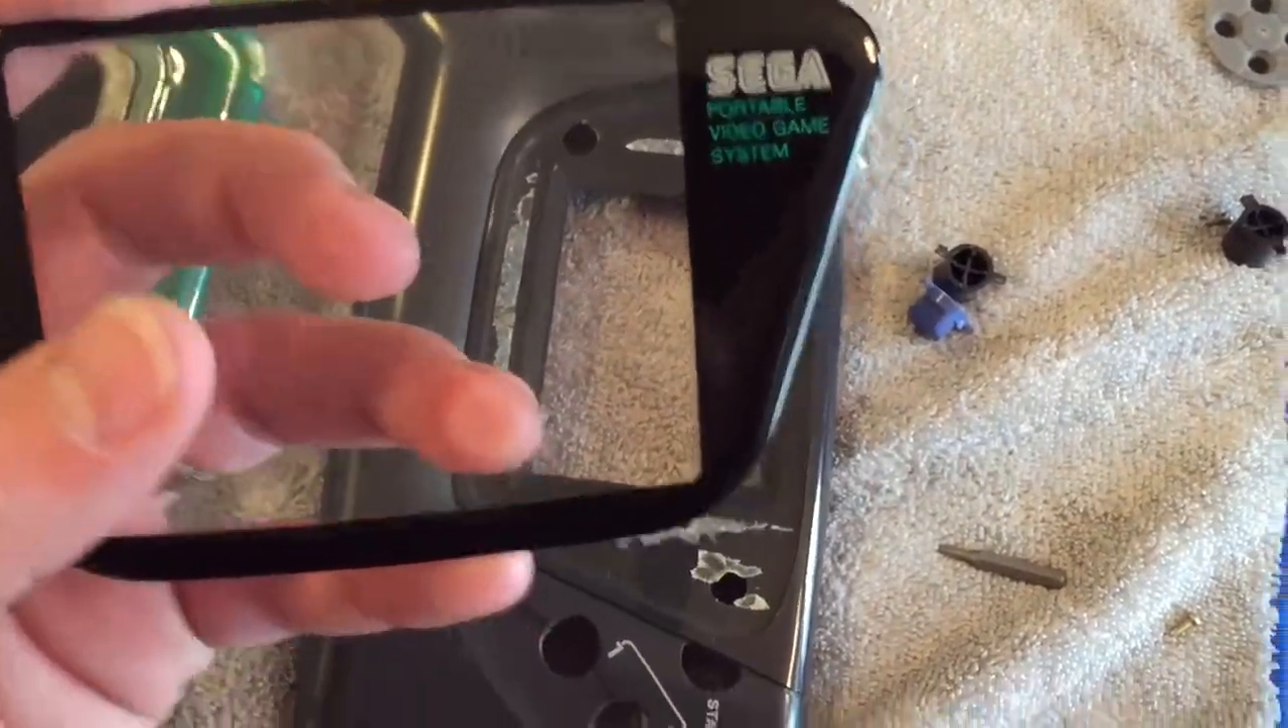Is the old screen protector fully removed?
Yes.